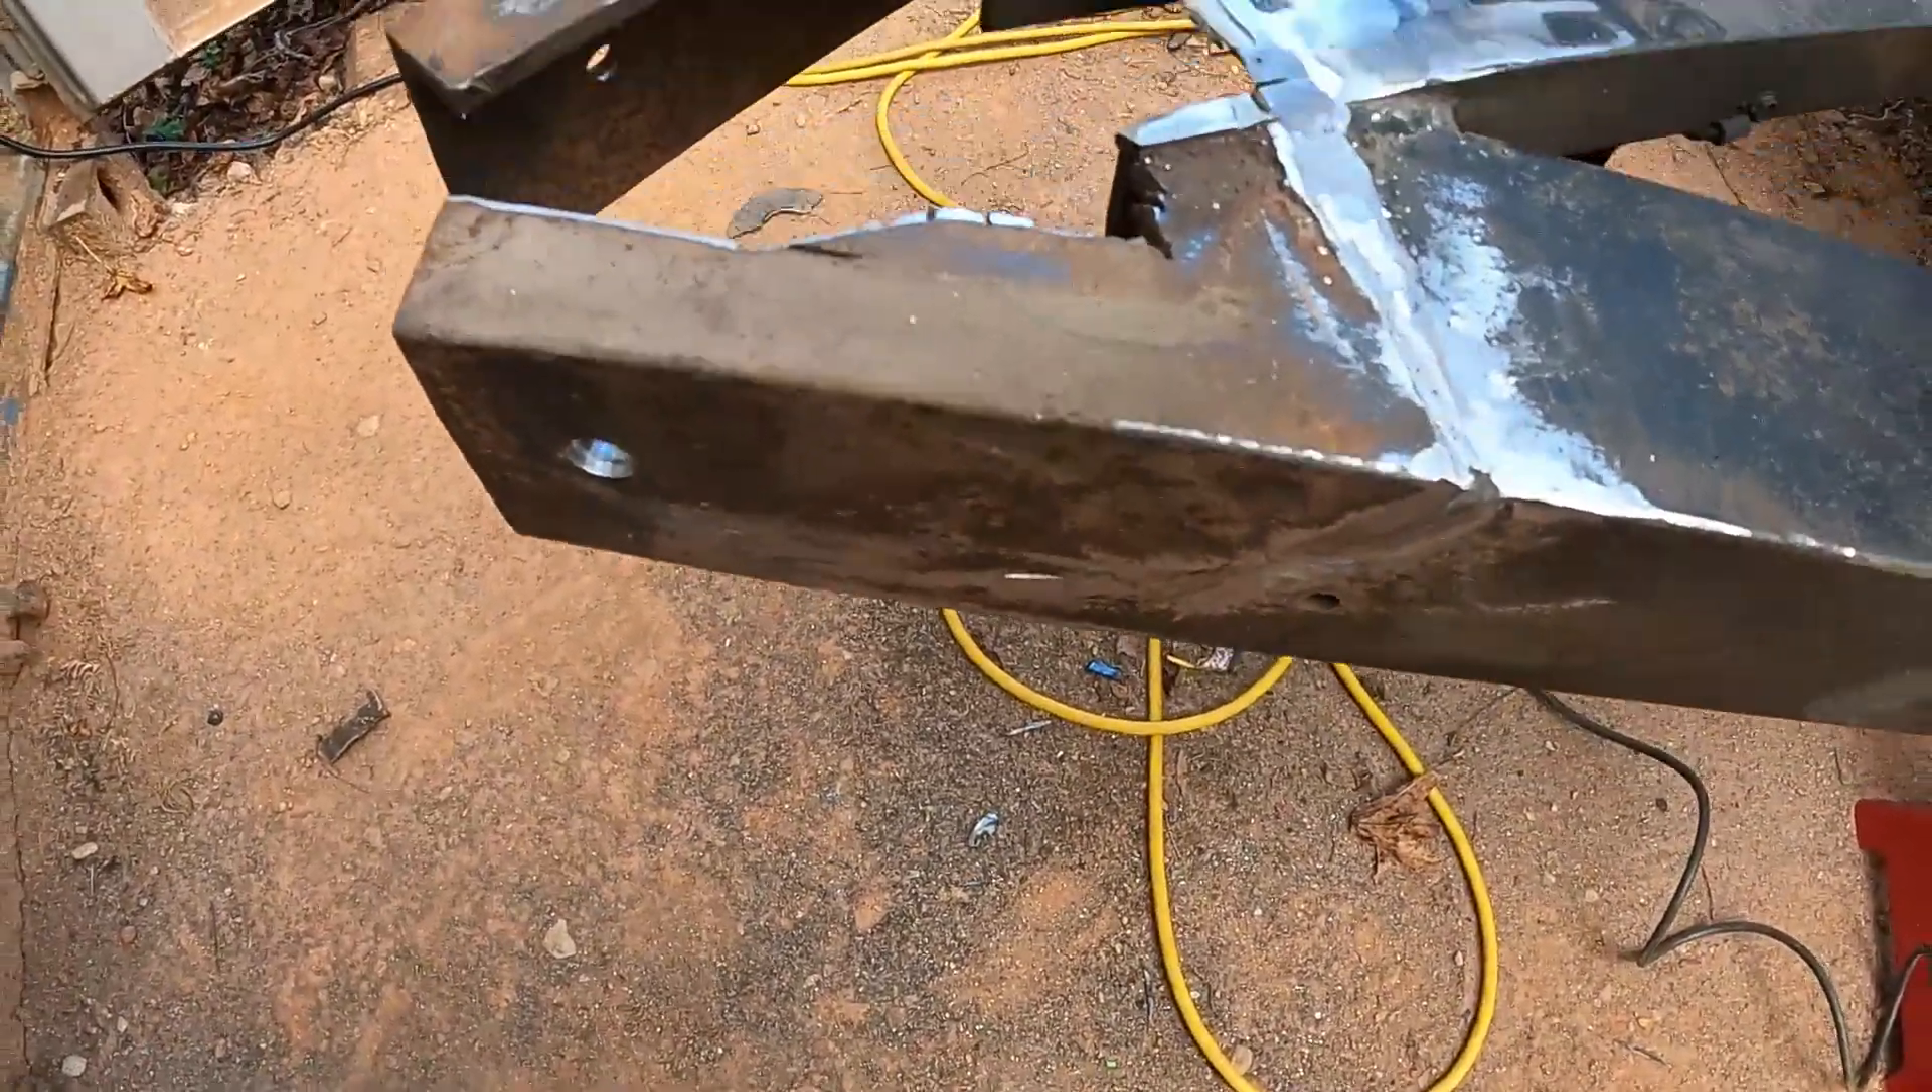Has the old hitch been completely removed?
Yes.